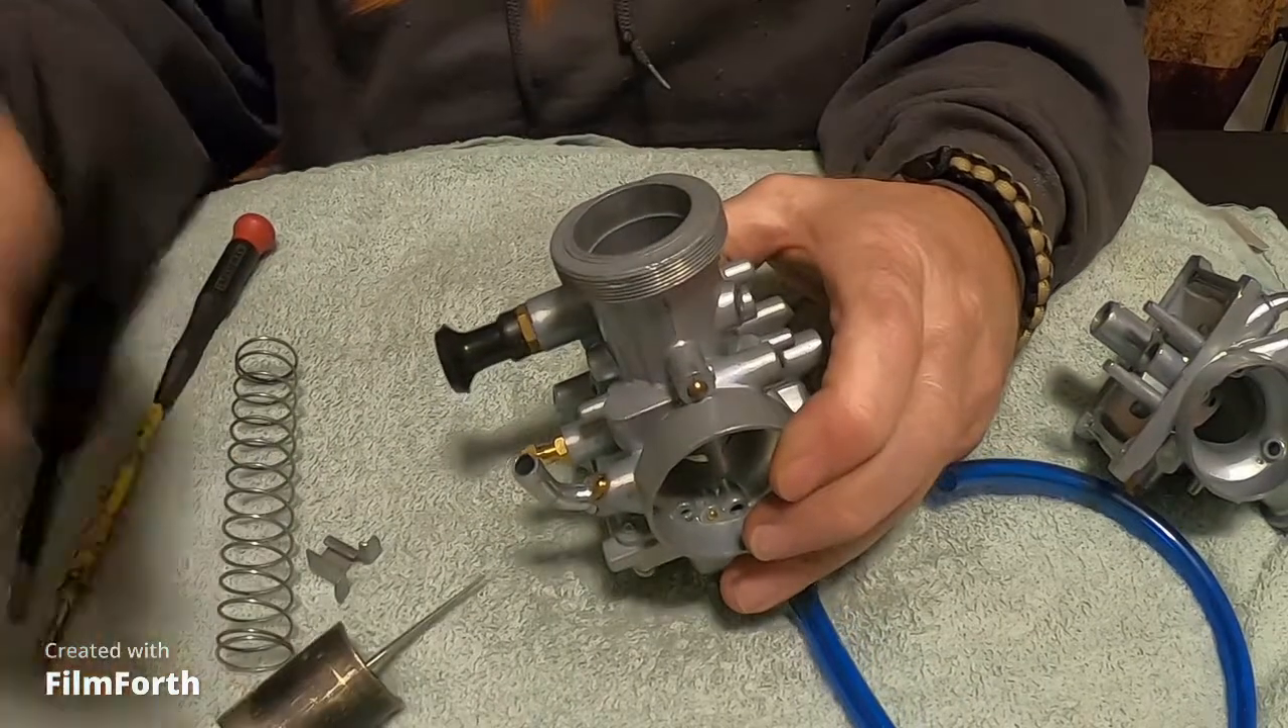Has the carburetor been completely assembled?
No.